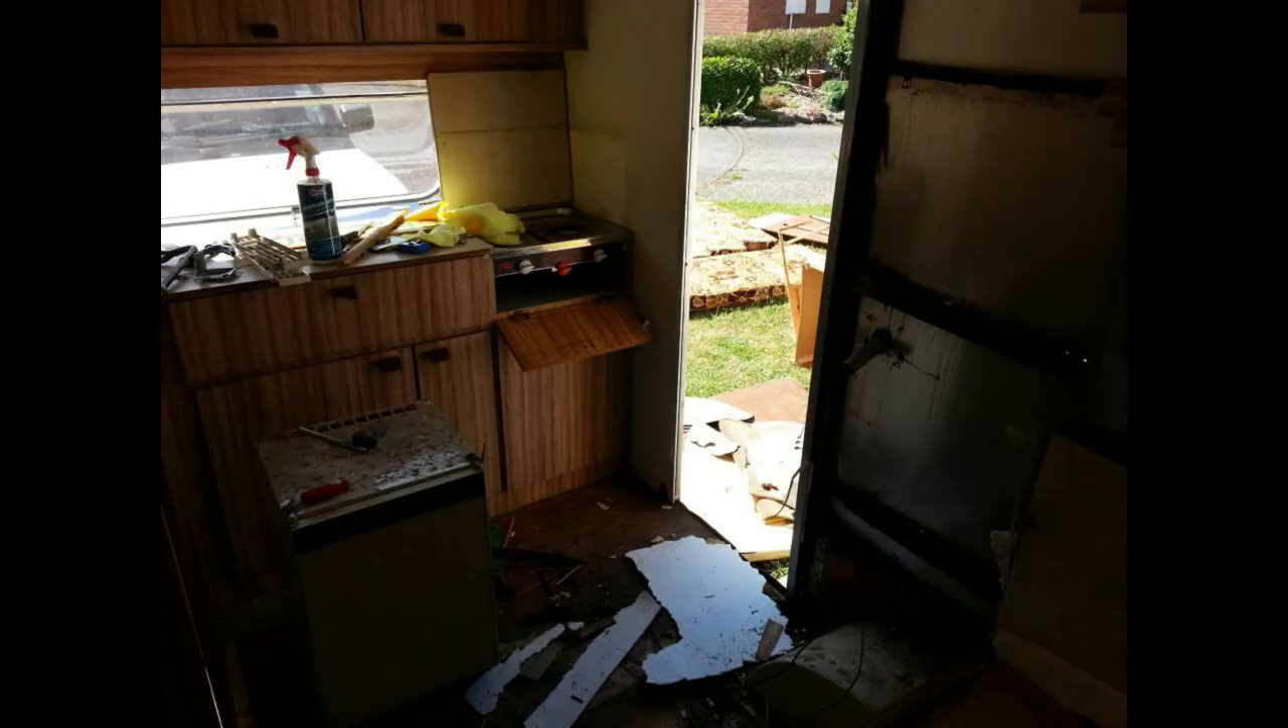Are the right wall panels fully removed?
No.